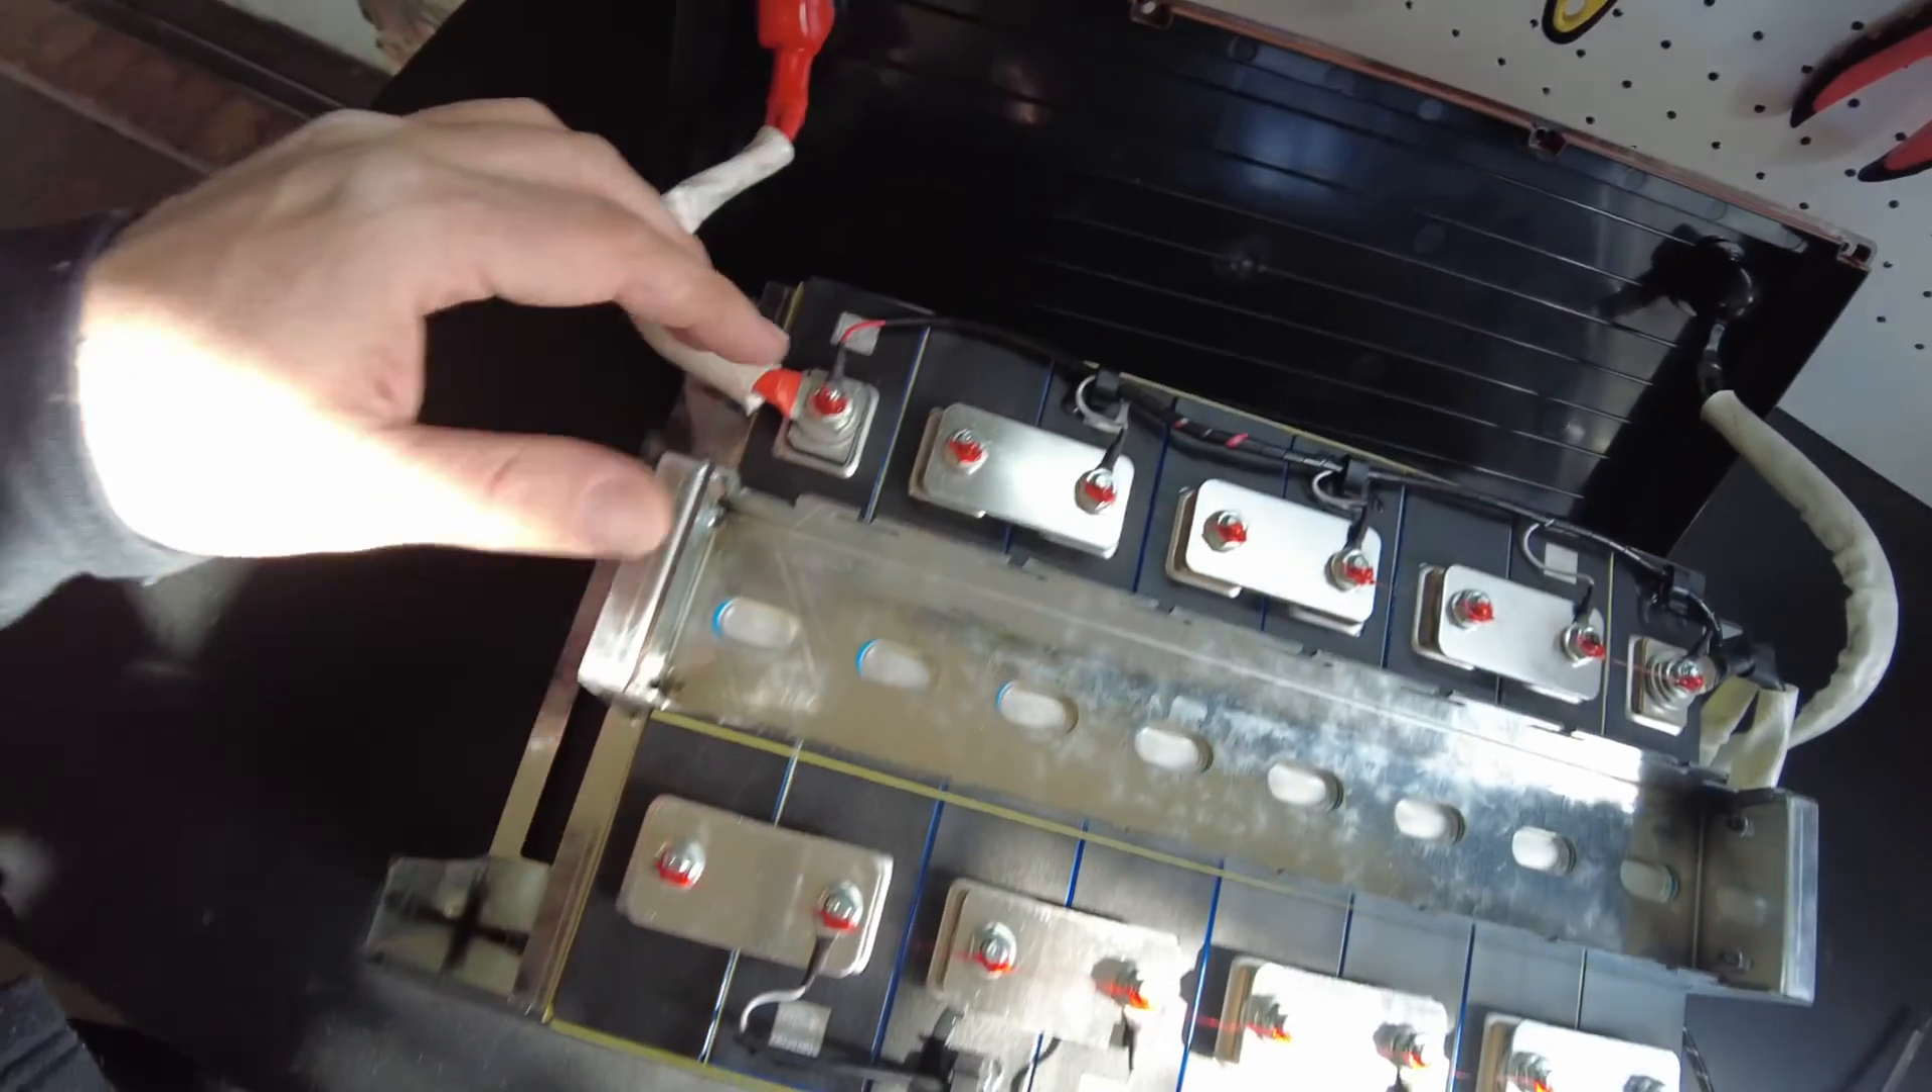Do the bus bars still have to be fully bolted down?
No.